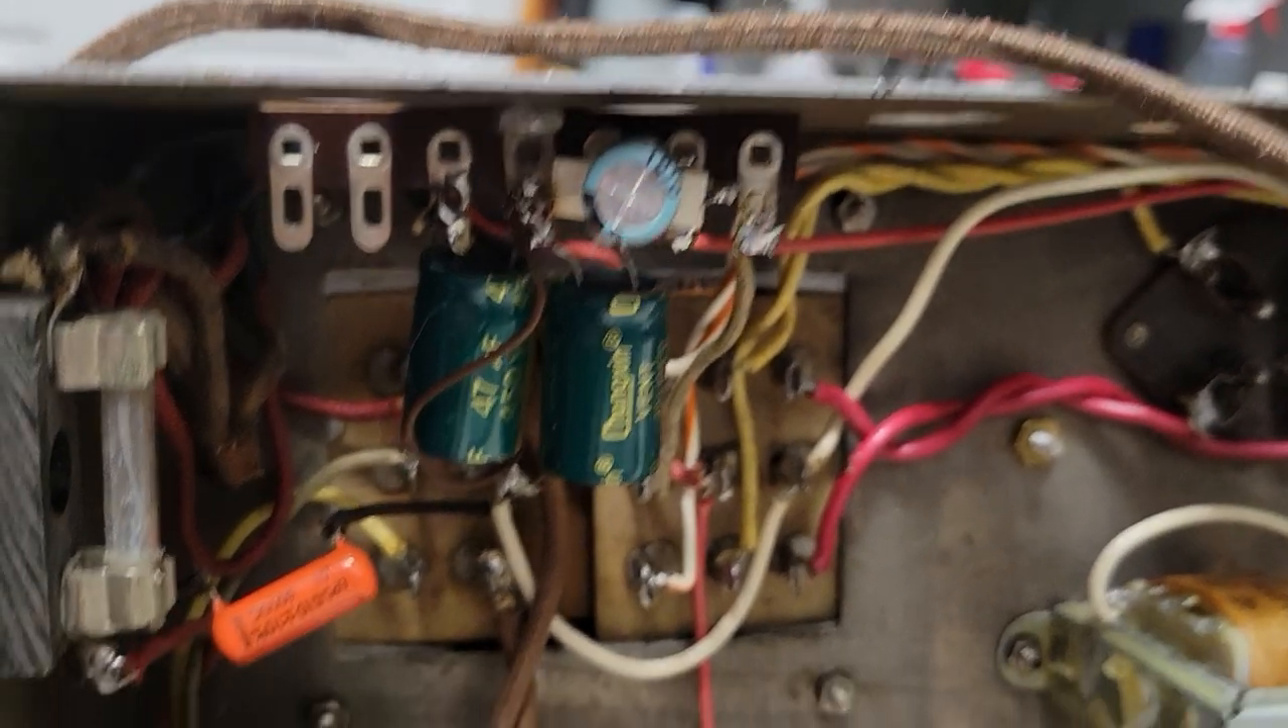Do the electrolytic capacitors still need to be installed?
No.